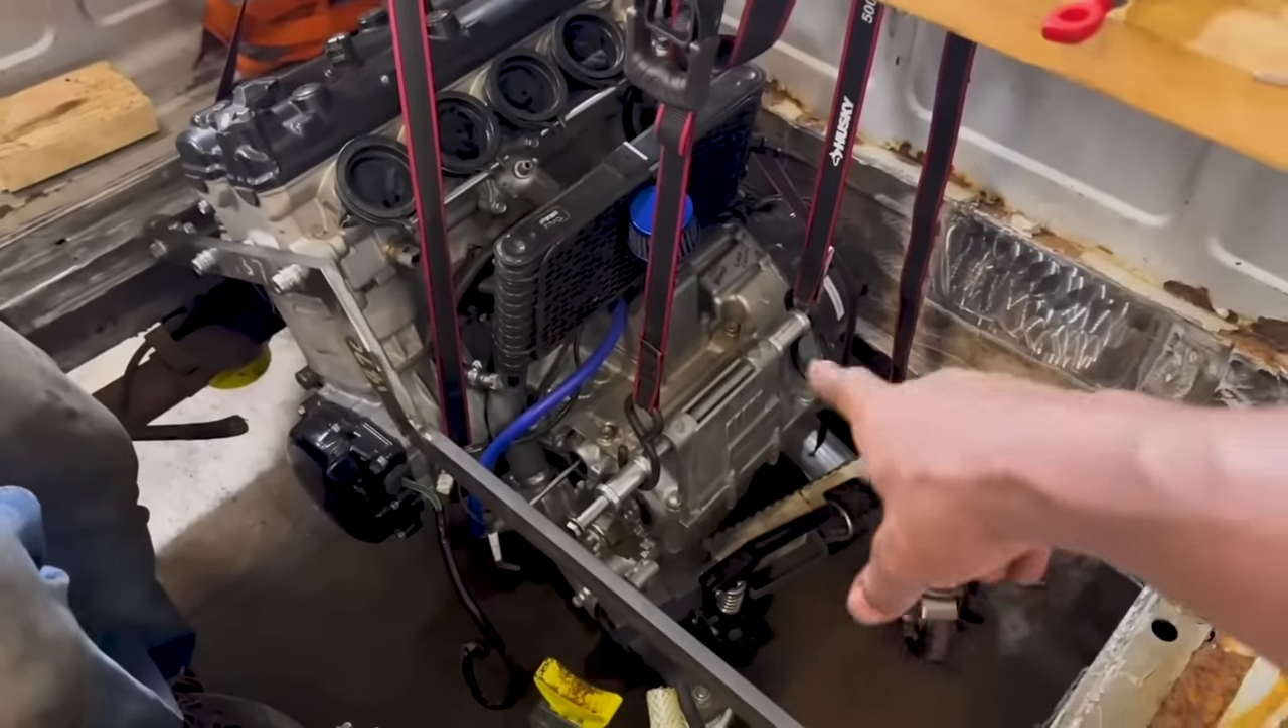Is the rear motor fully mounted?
No.